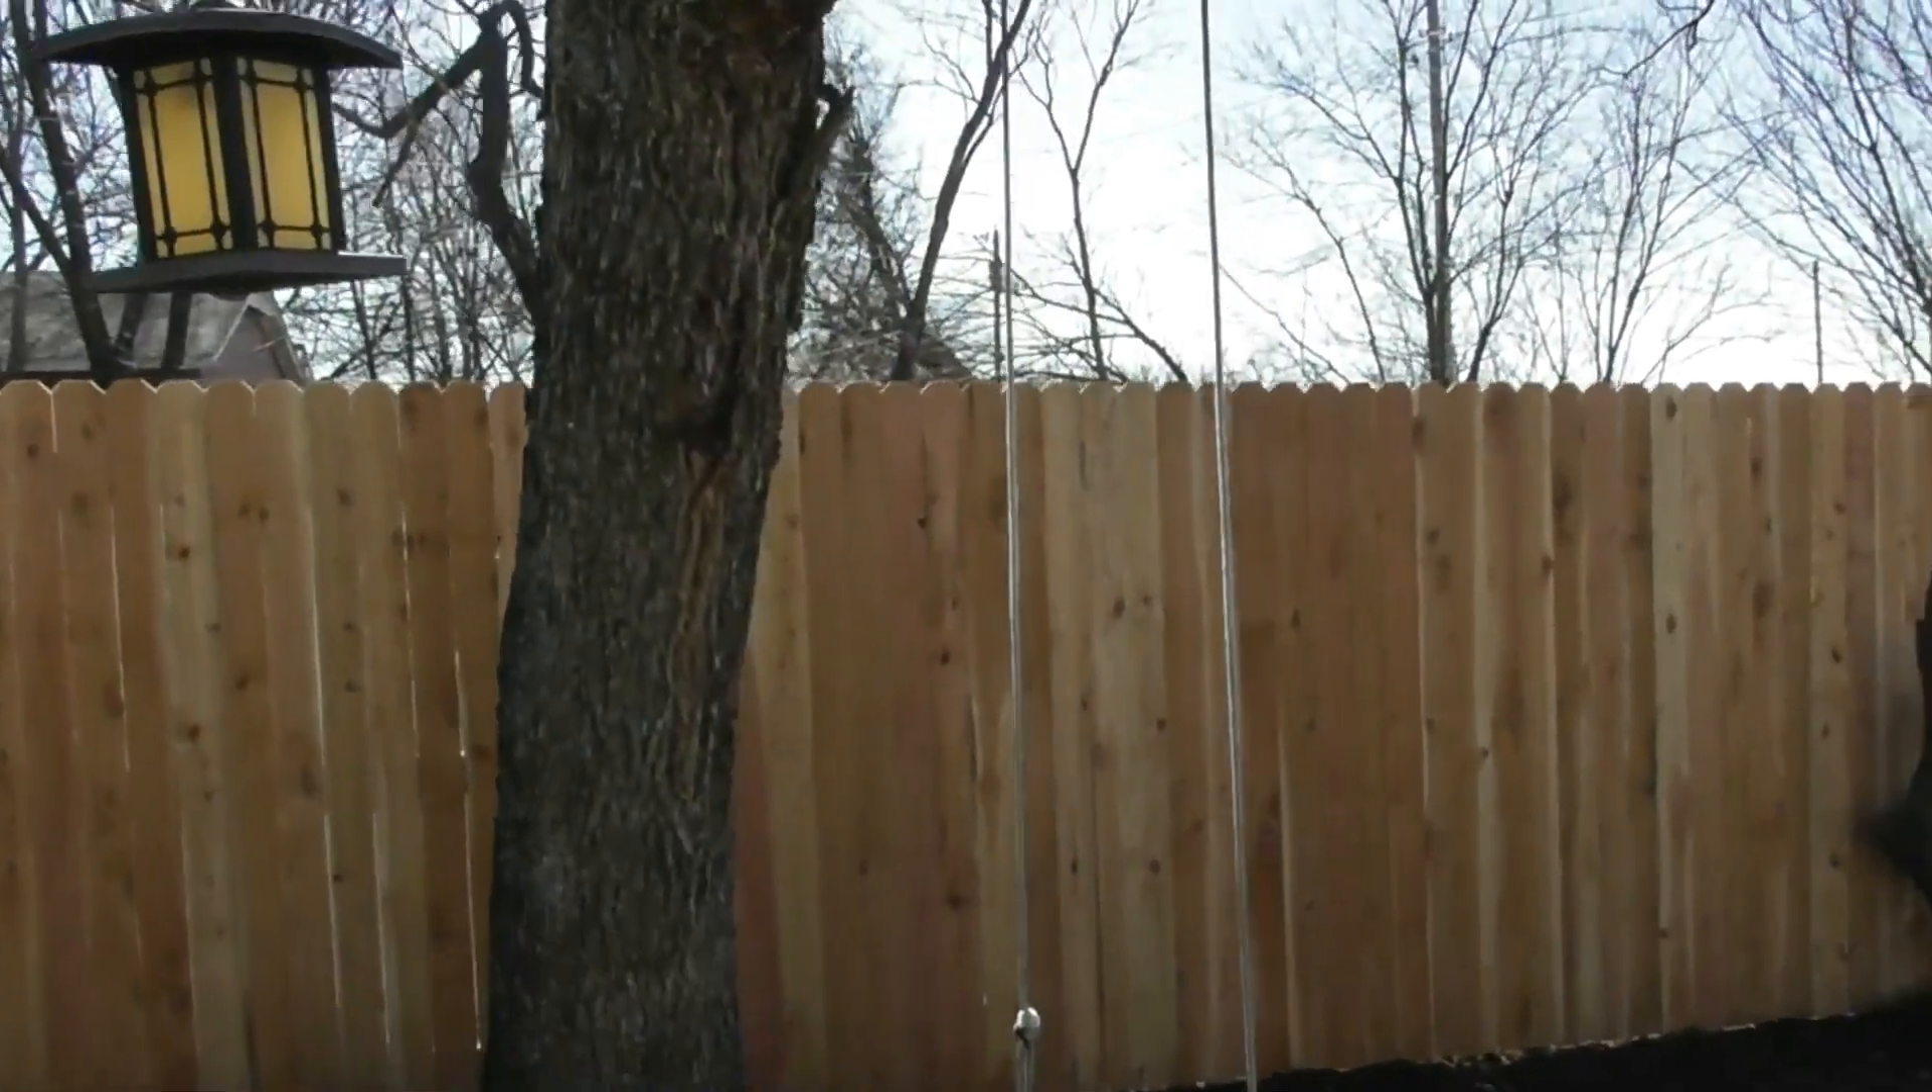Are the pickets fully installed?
Yes.